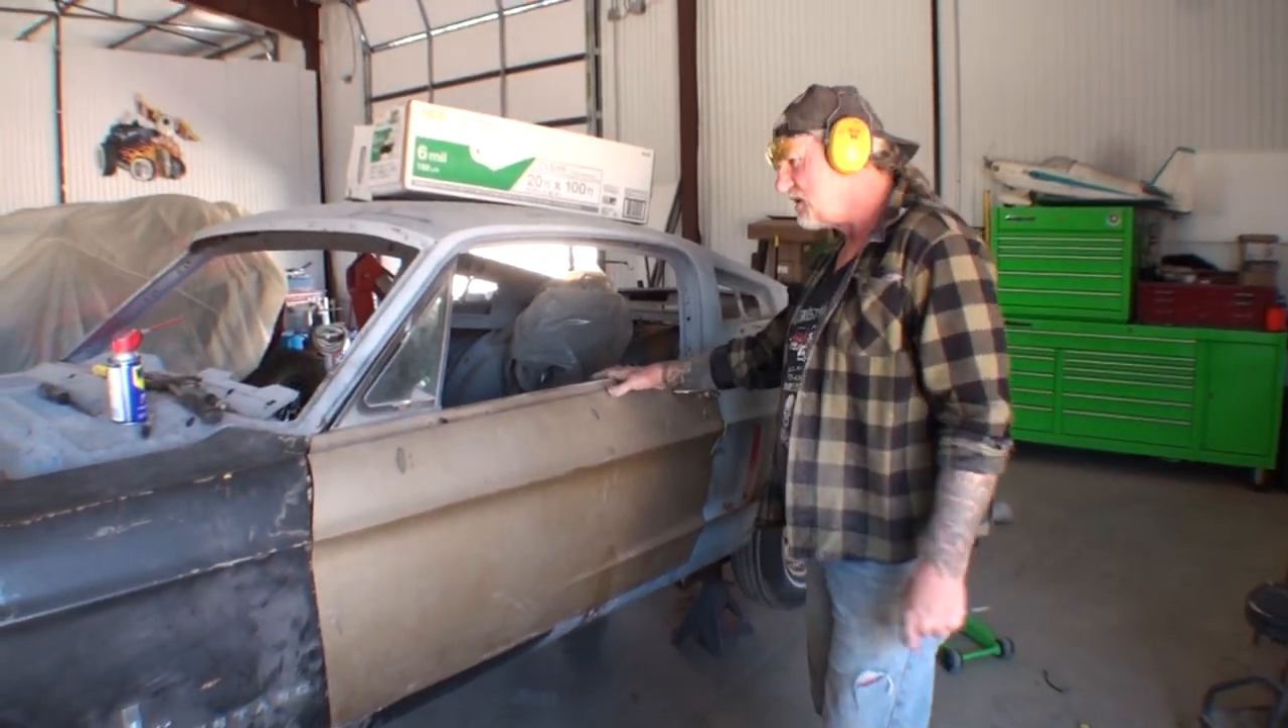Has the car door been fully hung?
Yes.